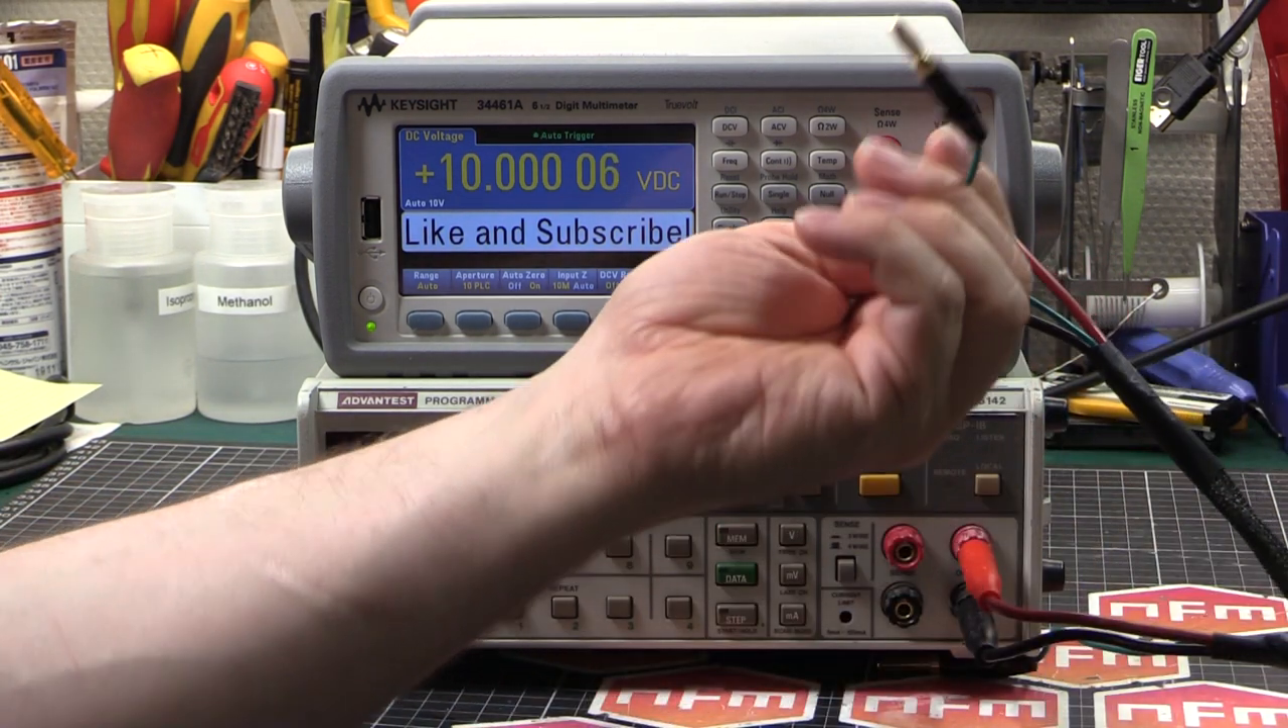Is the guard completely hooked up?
No.